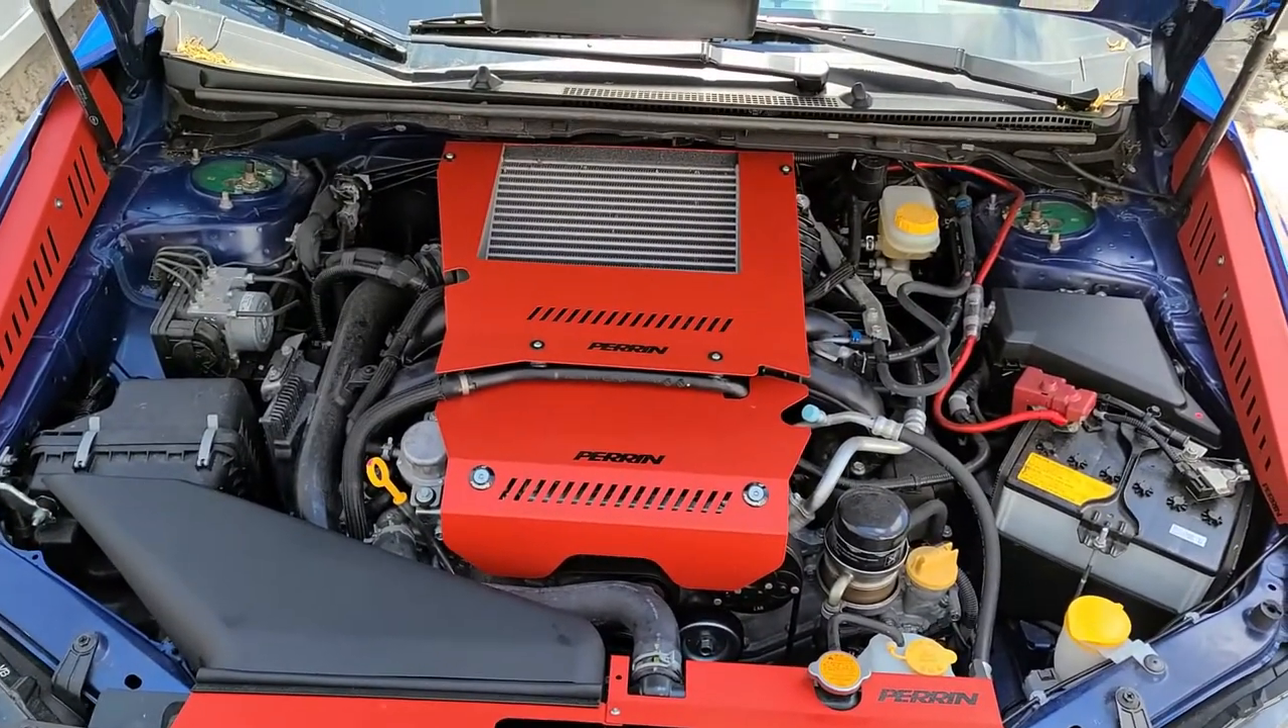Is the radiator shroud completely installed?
Yes.